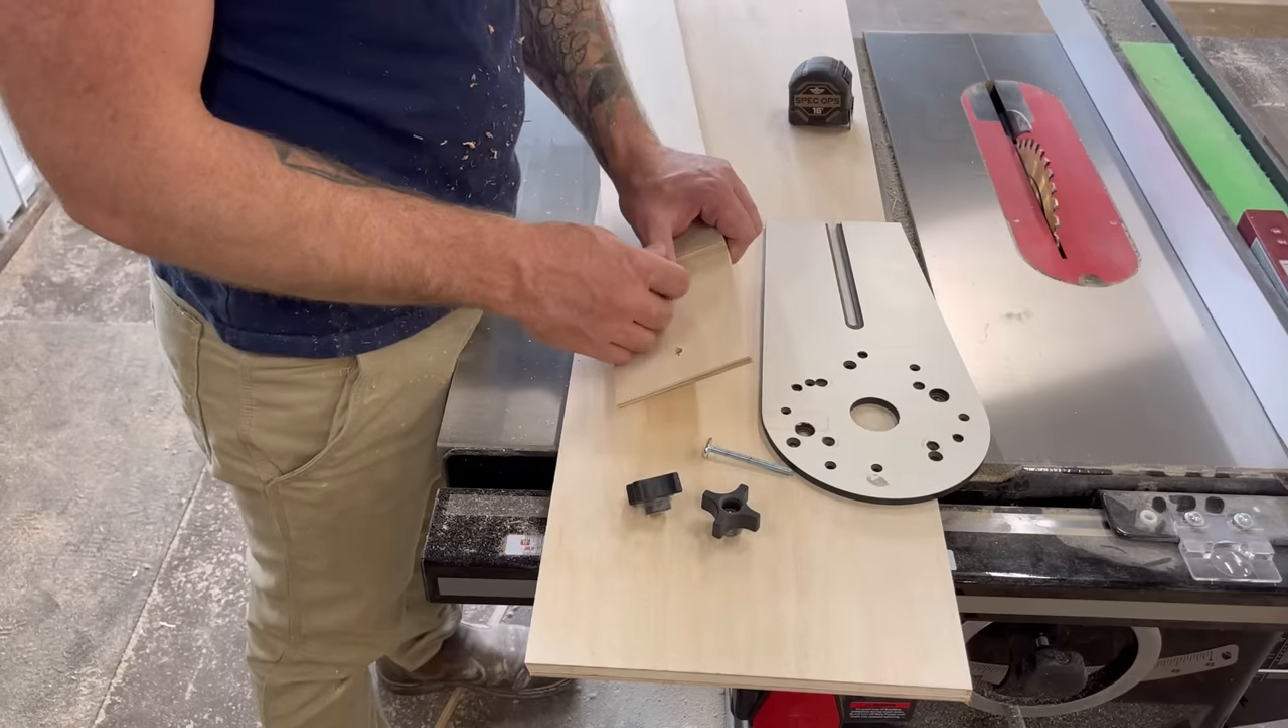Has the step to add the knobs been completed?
No.